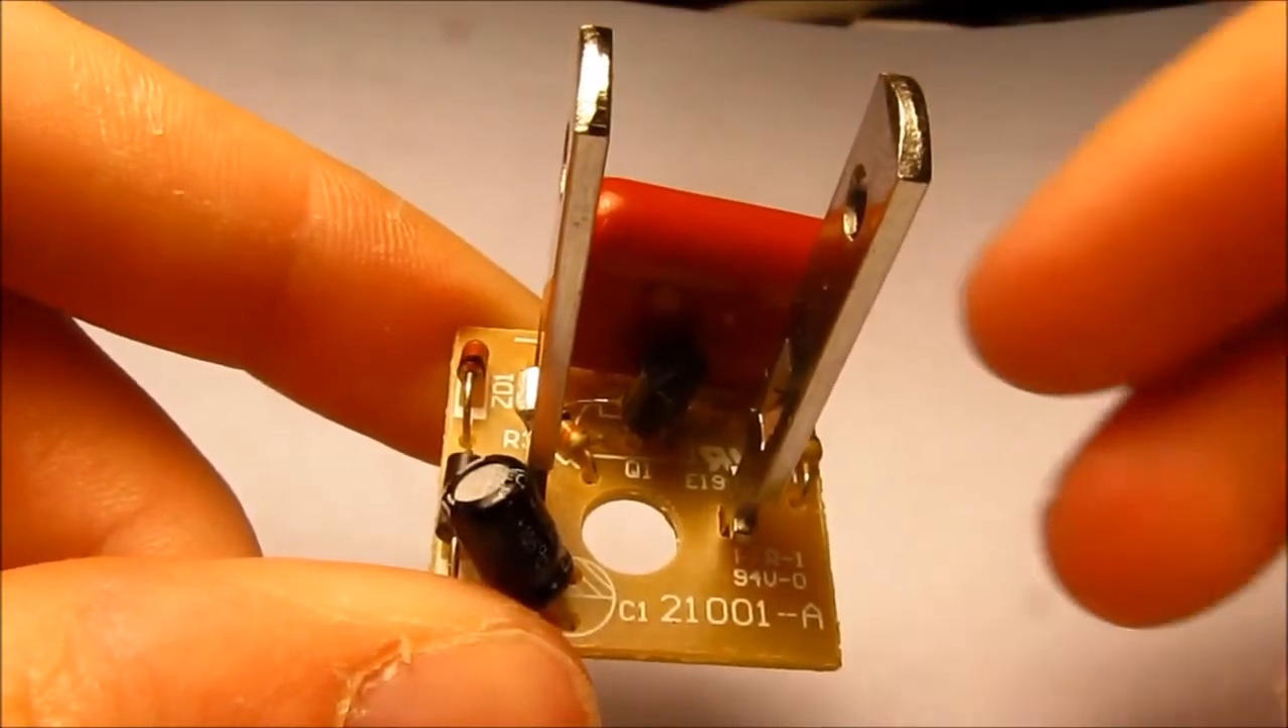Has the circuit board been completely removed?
Yes.